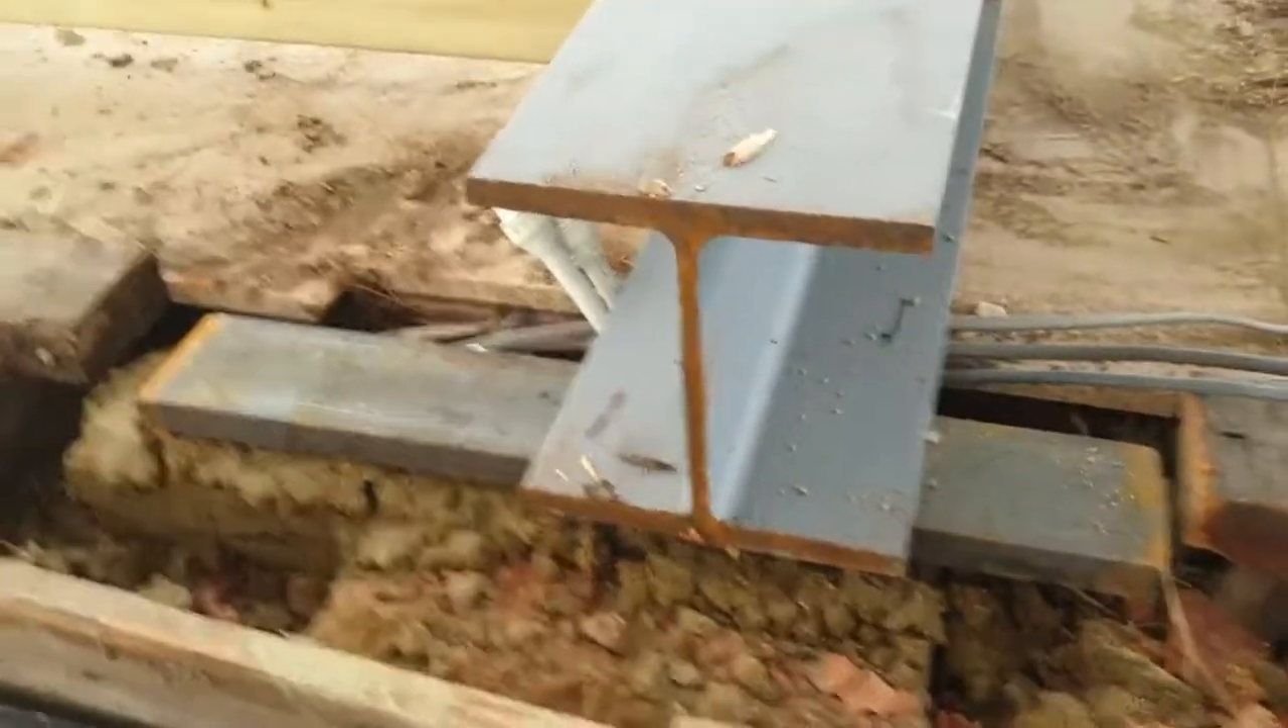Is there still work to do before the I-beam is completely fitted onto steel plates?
No.